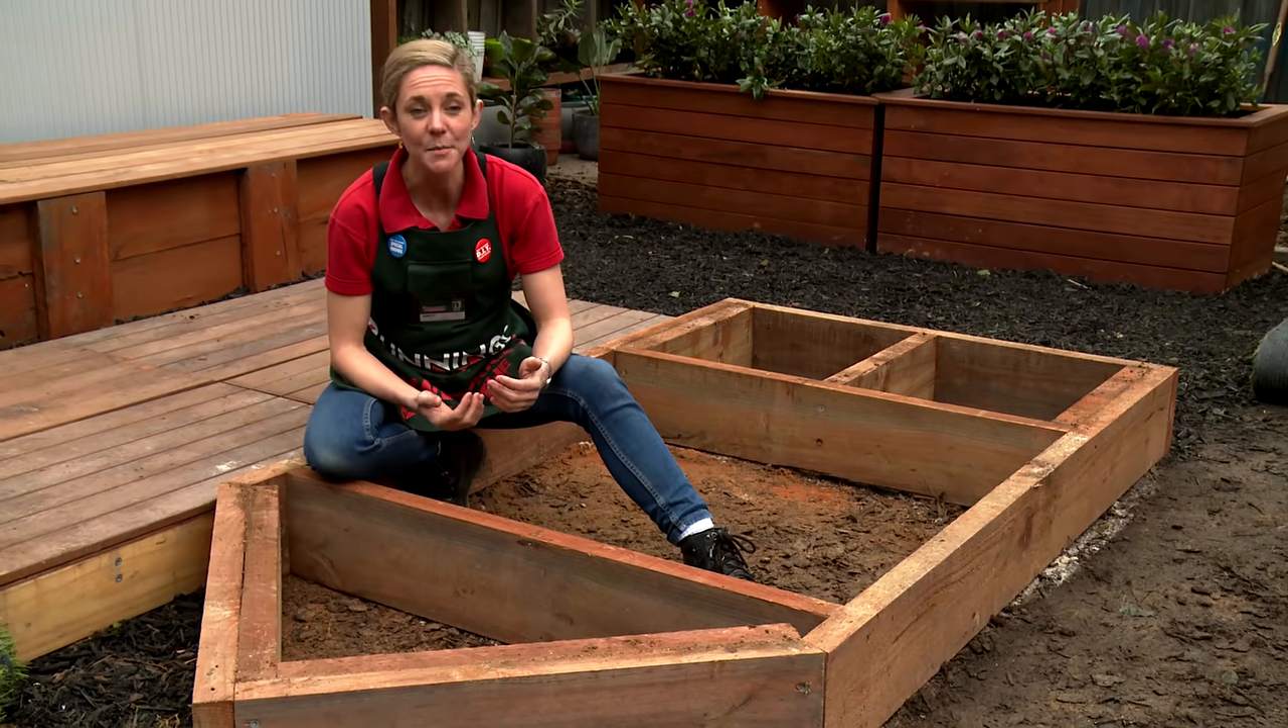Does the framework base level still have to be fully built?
No.